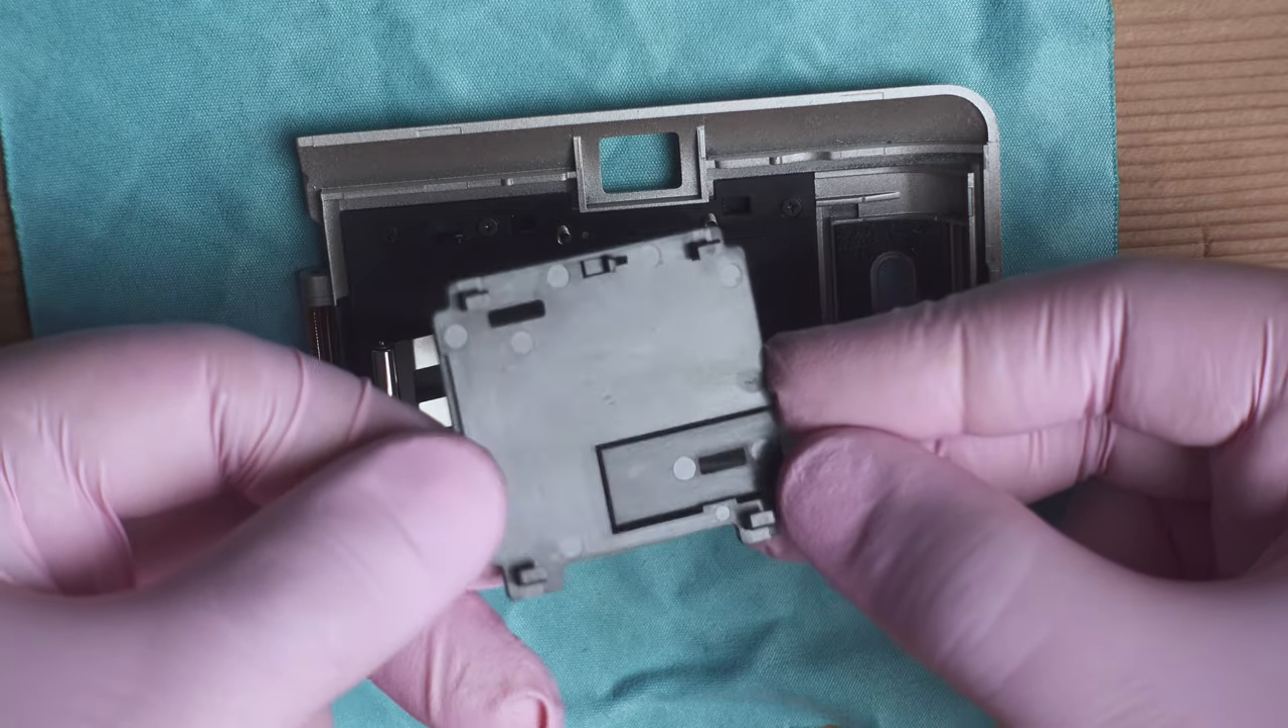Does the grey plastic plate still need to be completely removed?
No.